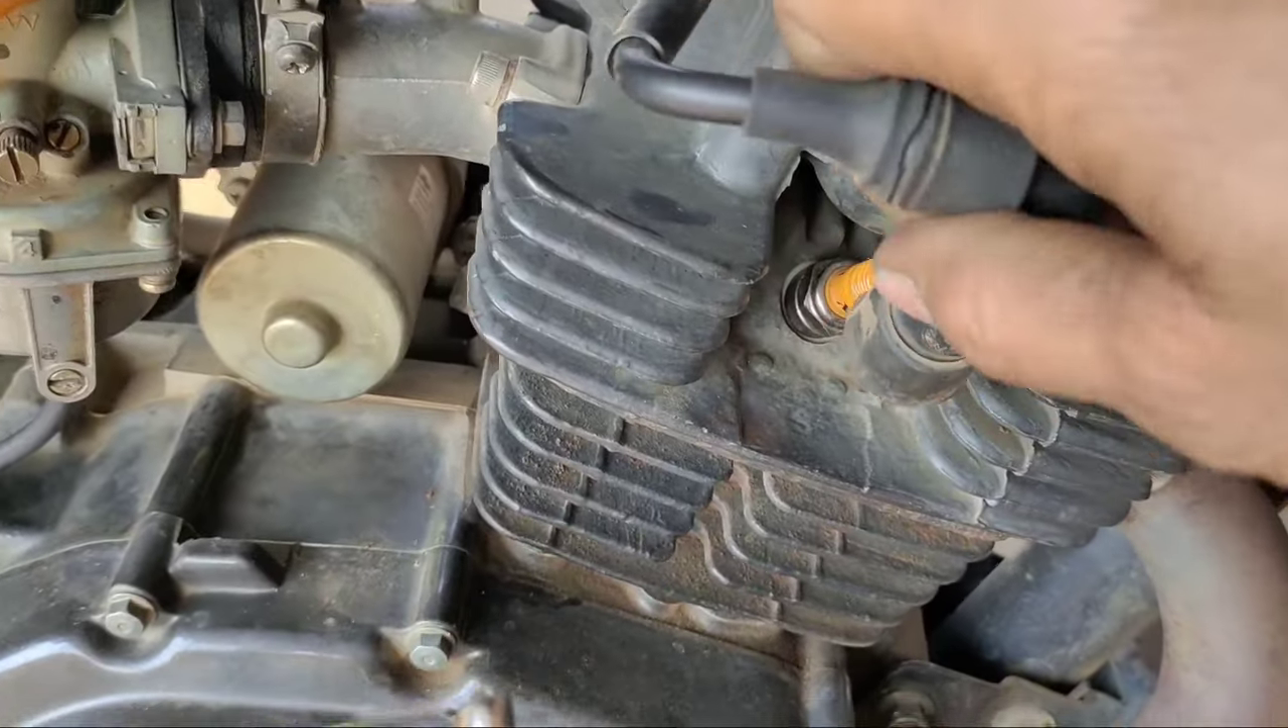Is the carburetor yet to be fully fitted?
No.